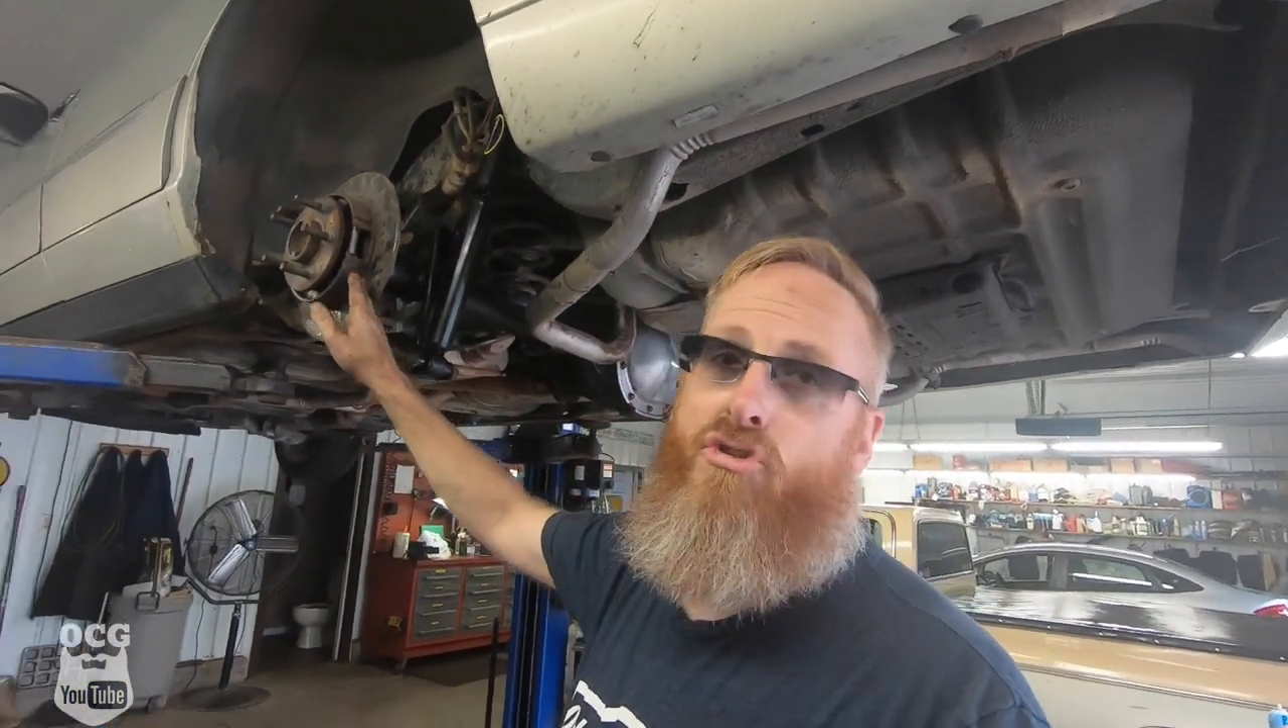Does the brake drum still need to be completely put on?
Yes.